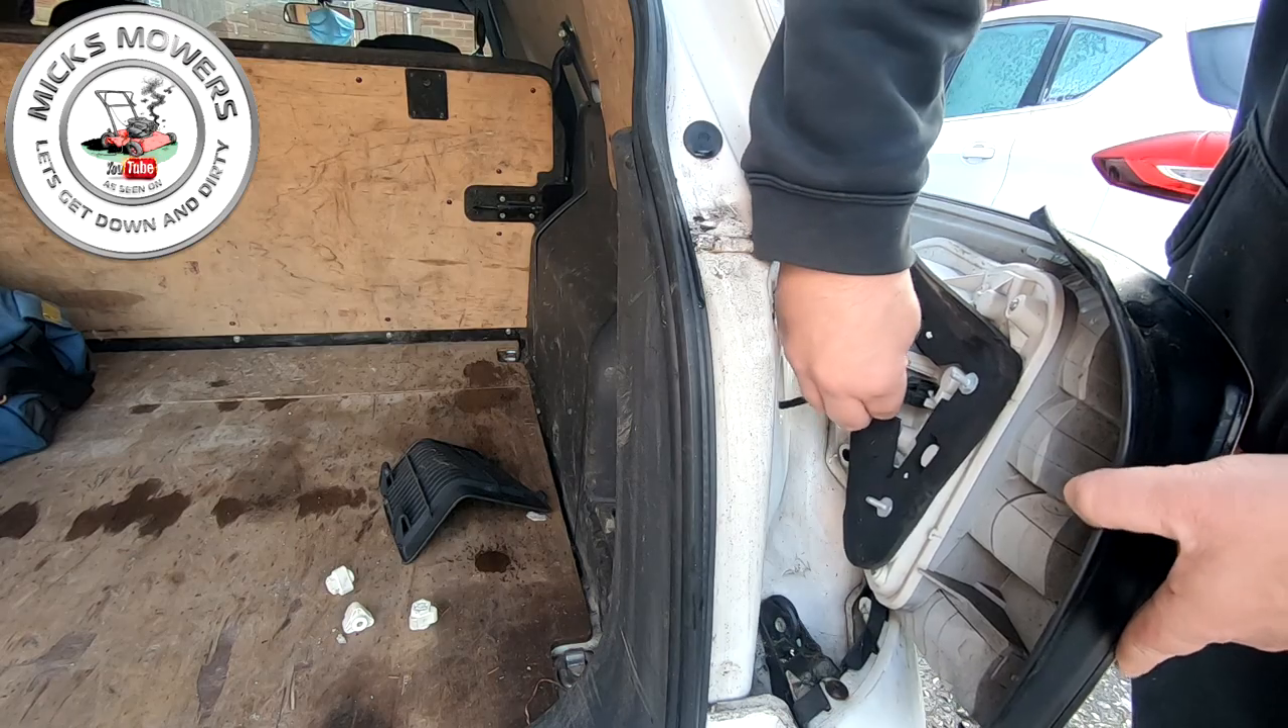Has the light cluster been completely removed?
No.